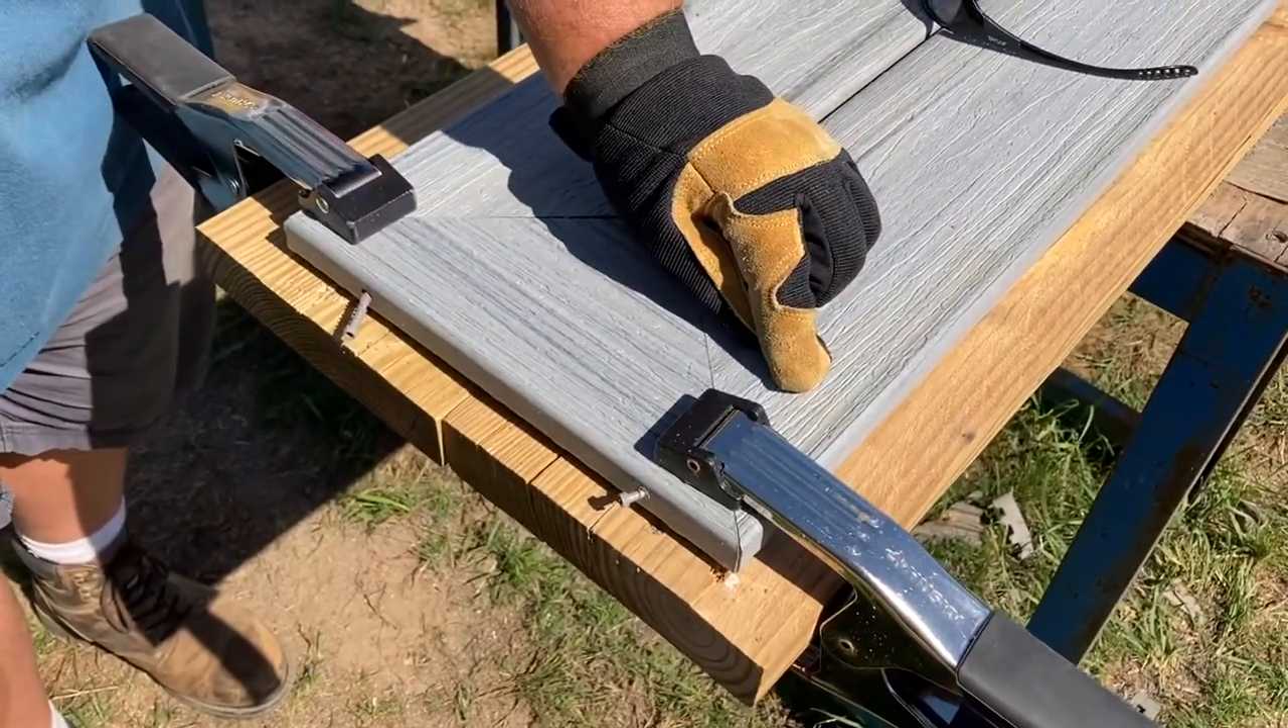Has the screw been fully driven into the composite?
No.